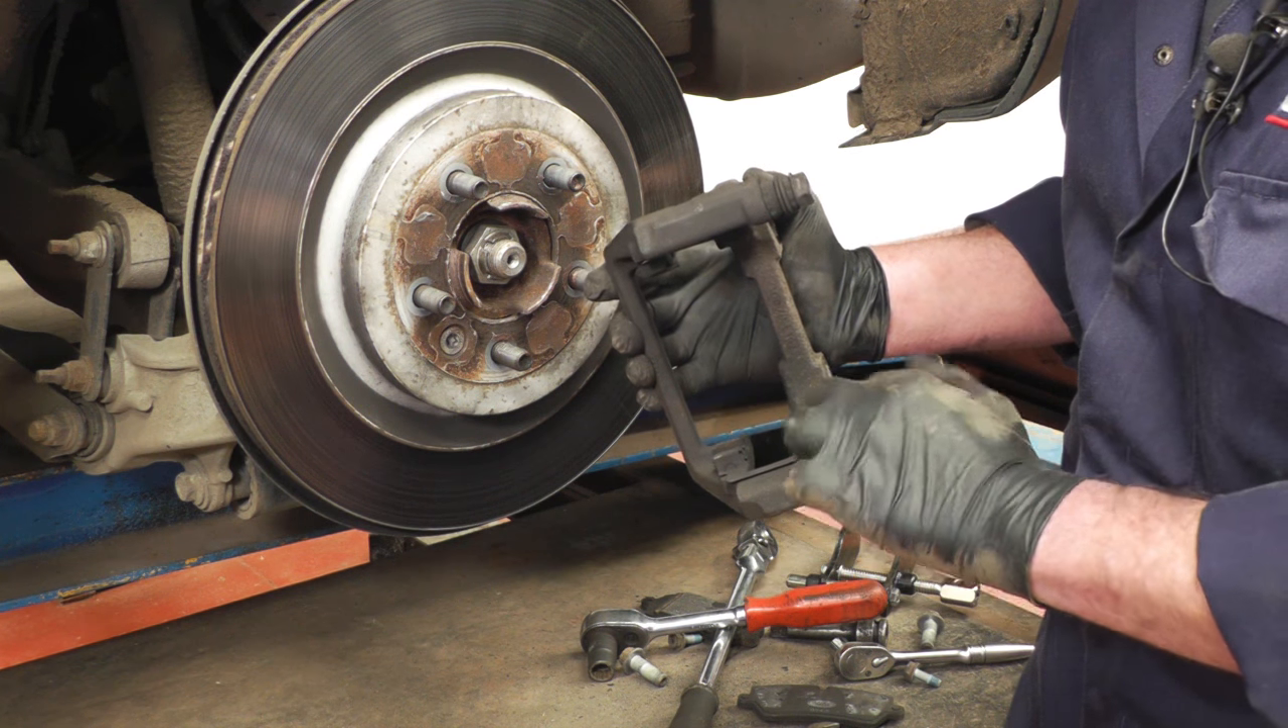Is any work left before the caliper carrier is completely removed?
No.